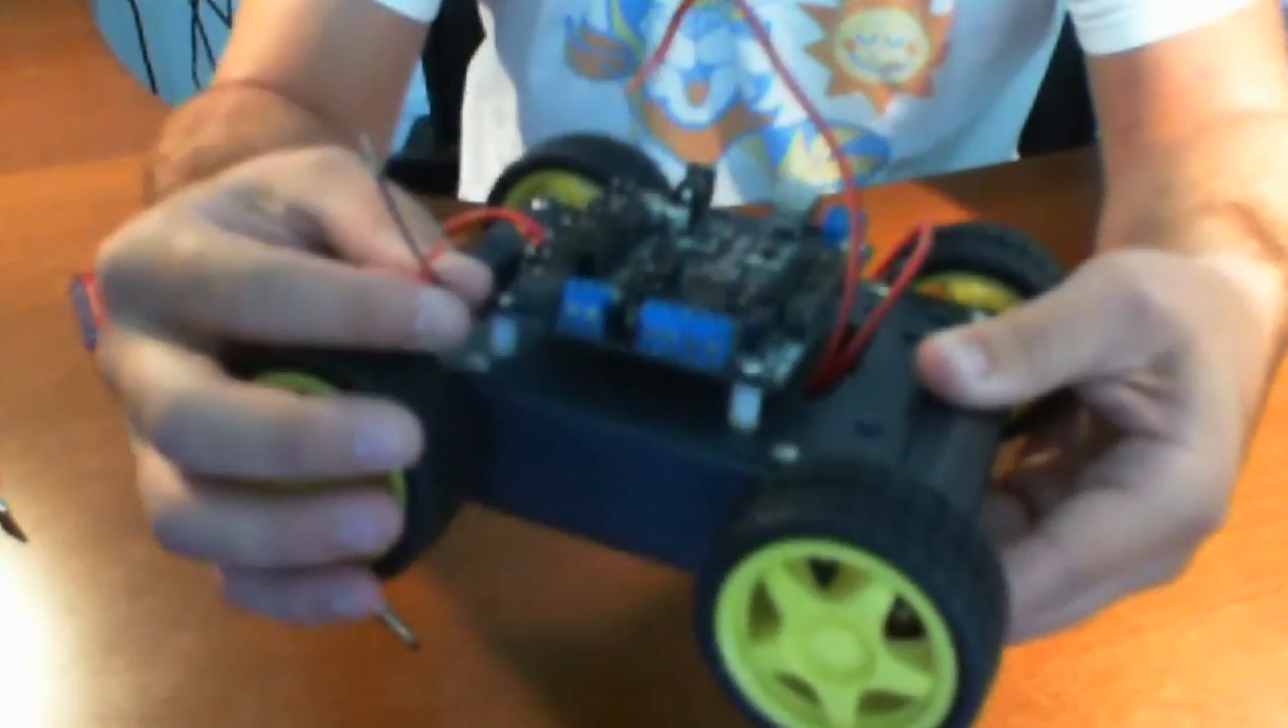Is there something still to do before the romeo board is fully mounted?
No.